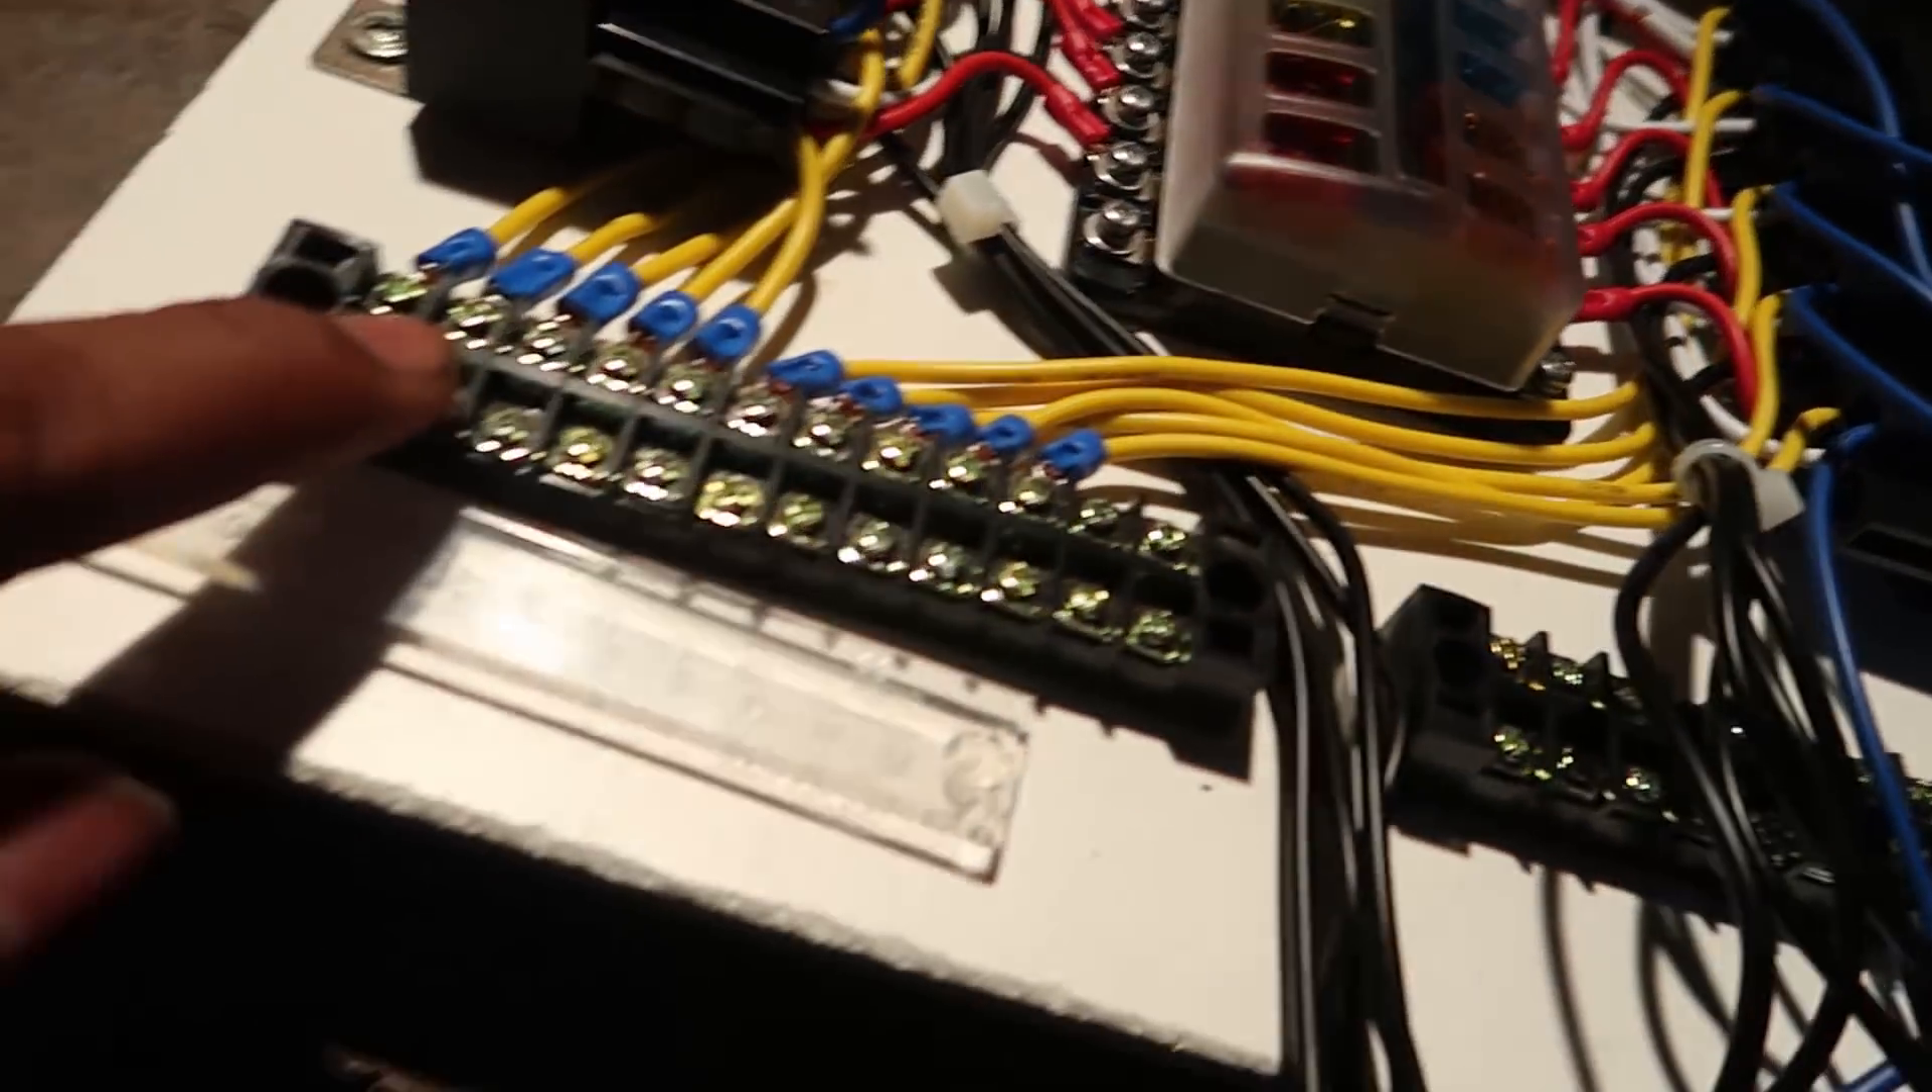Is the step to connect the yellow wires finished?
Yes.